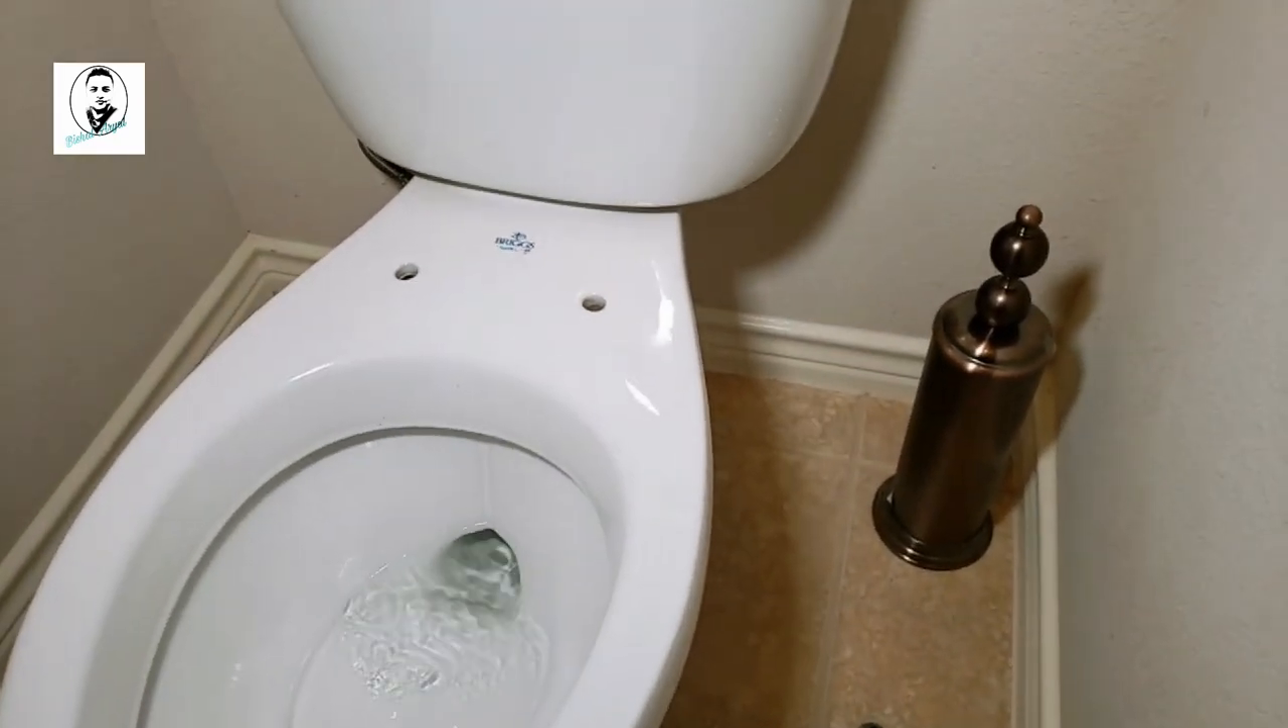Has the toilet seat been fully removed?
Yes.